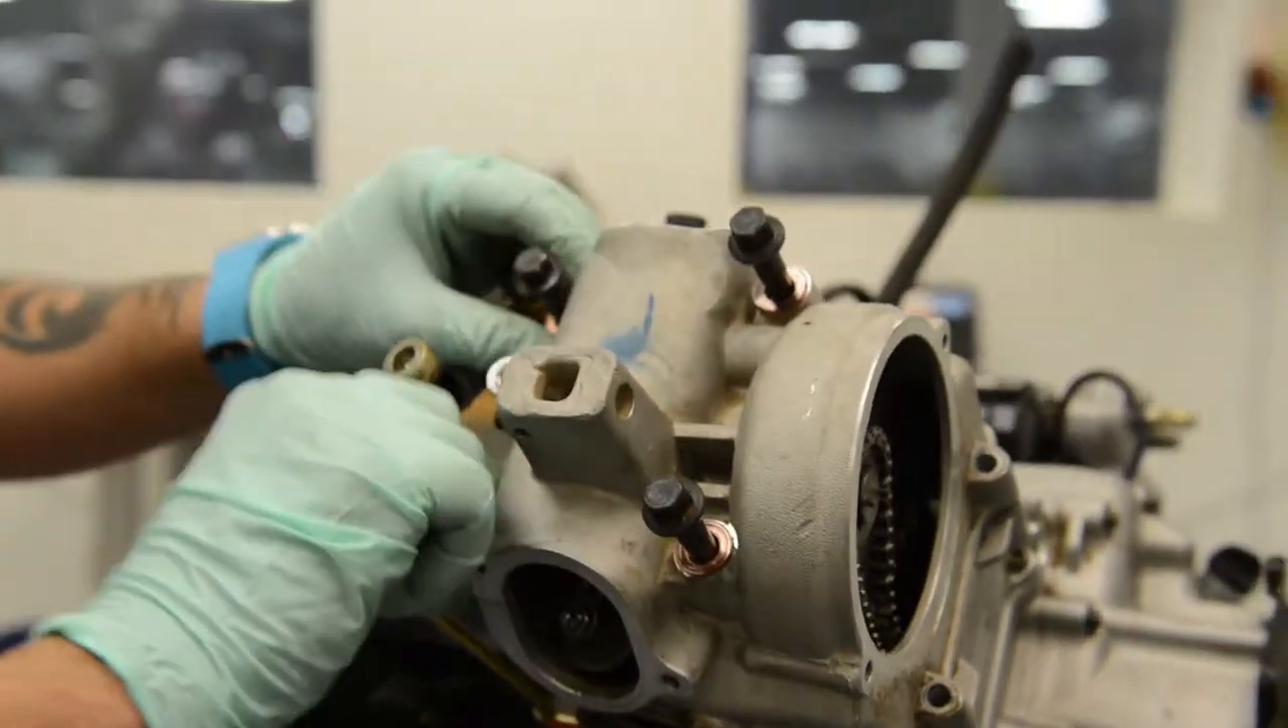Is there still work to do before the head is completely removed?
Yes.